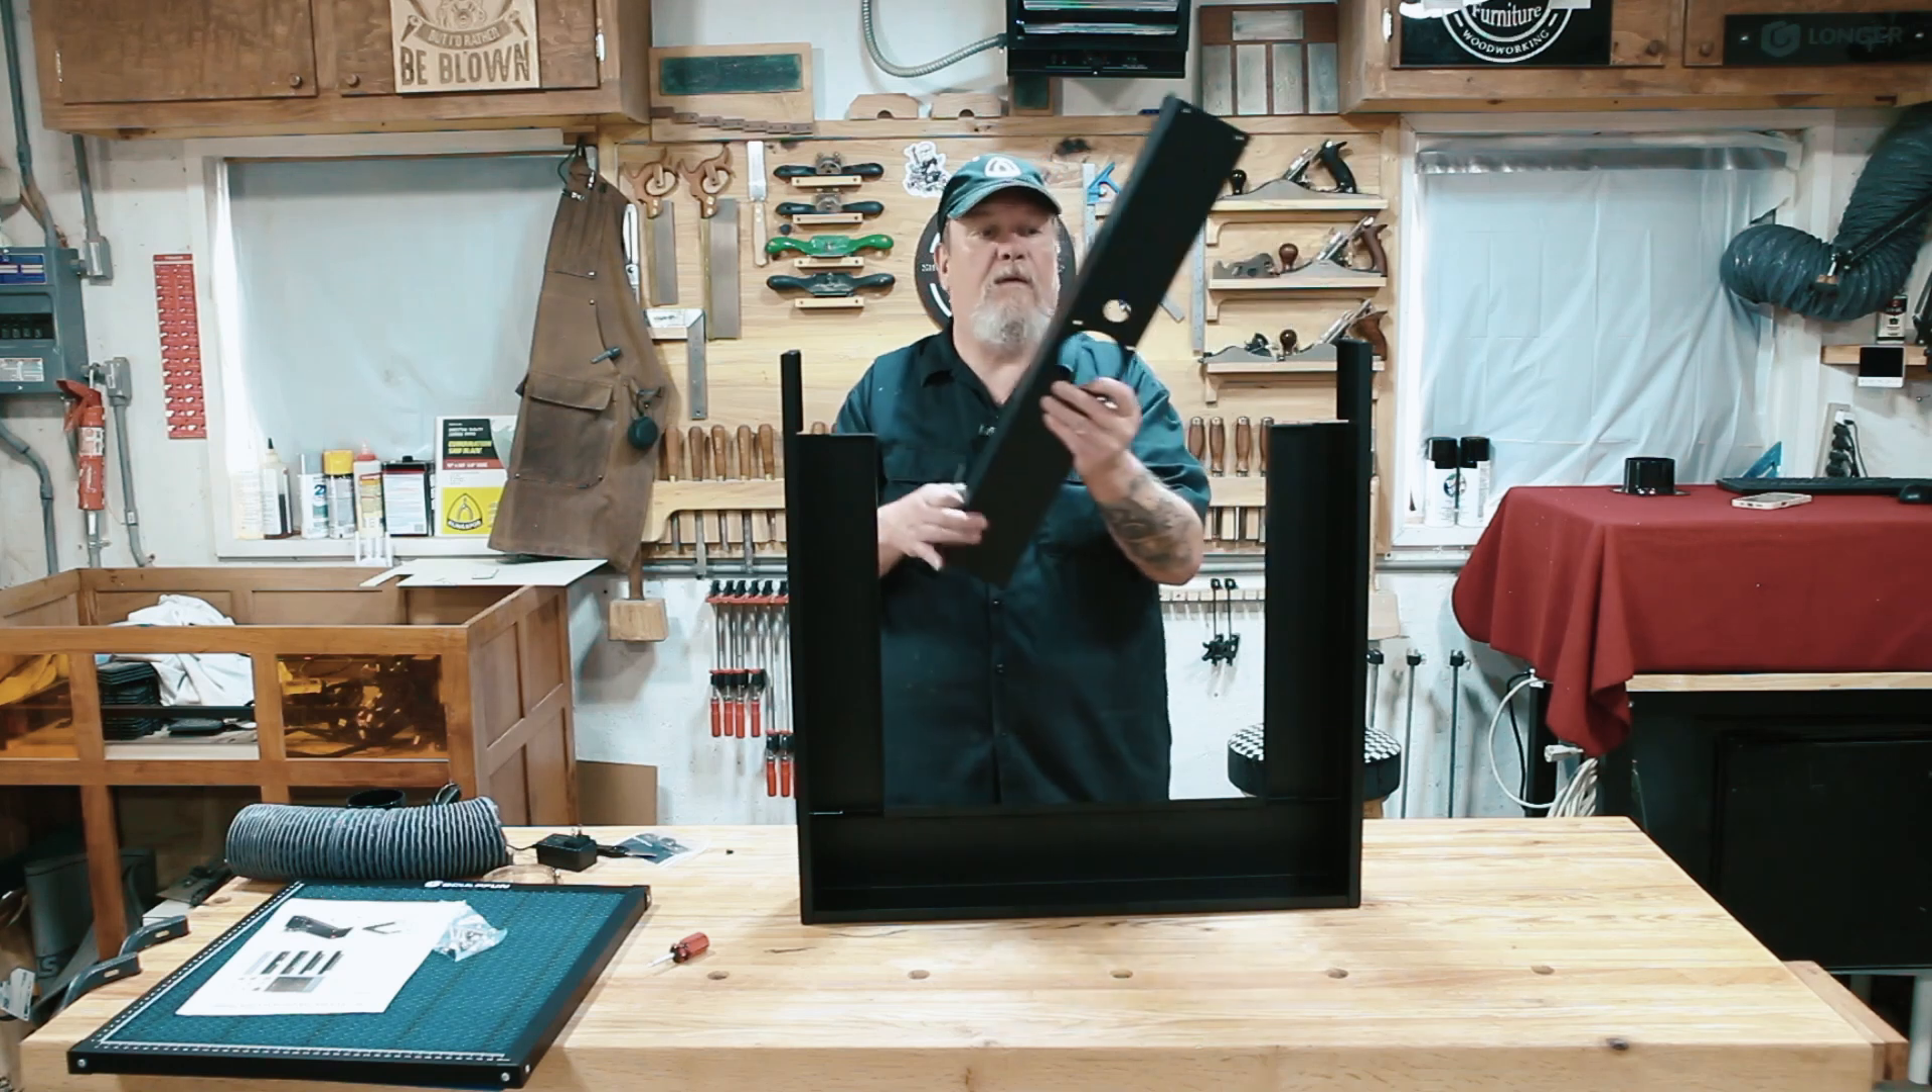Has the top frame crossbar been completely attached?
No.